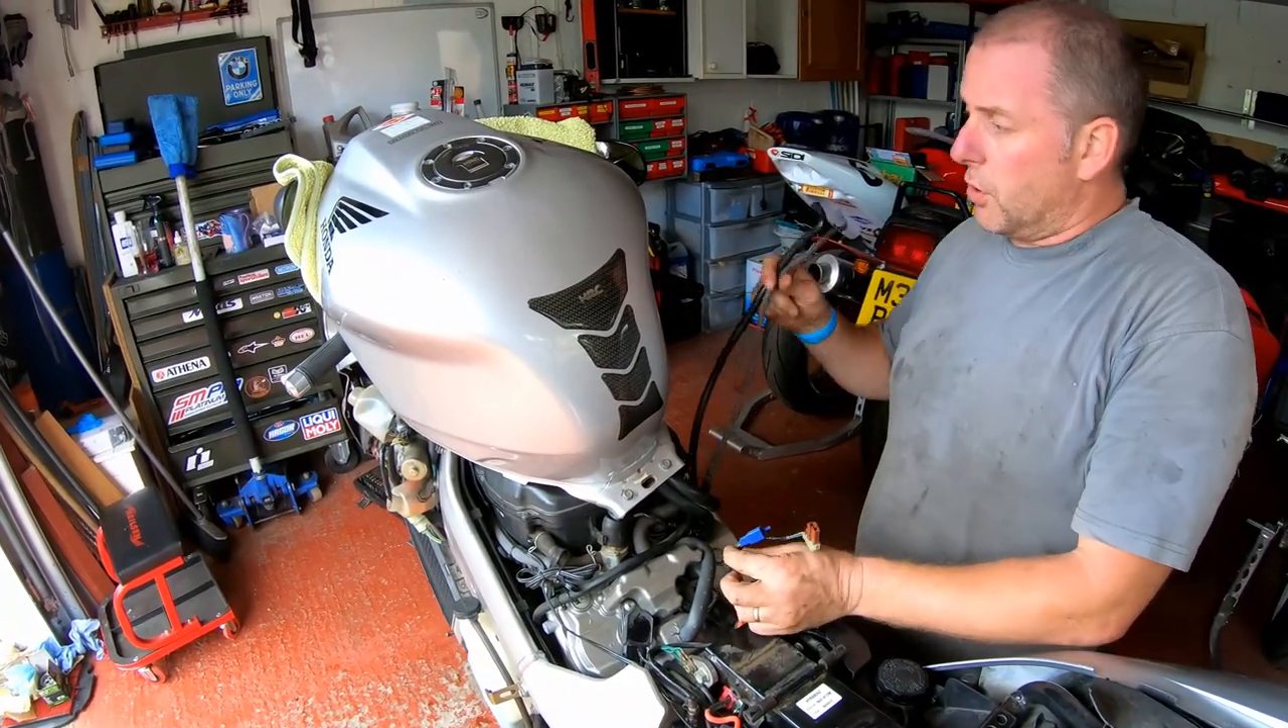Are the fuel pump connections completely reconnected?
No.